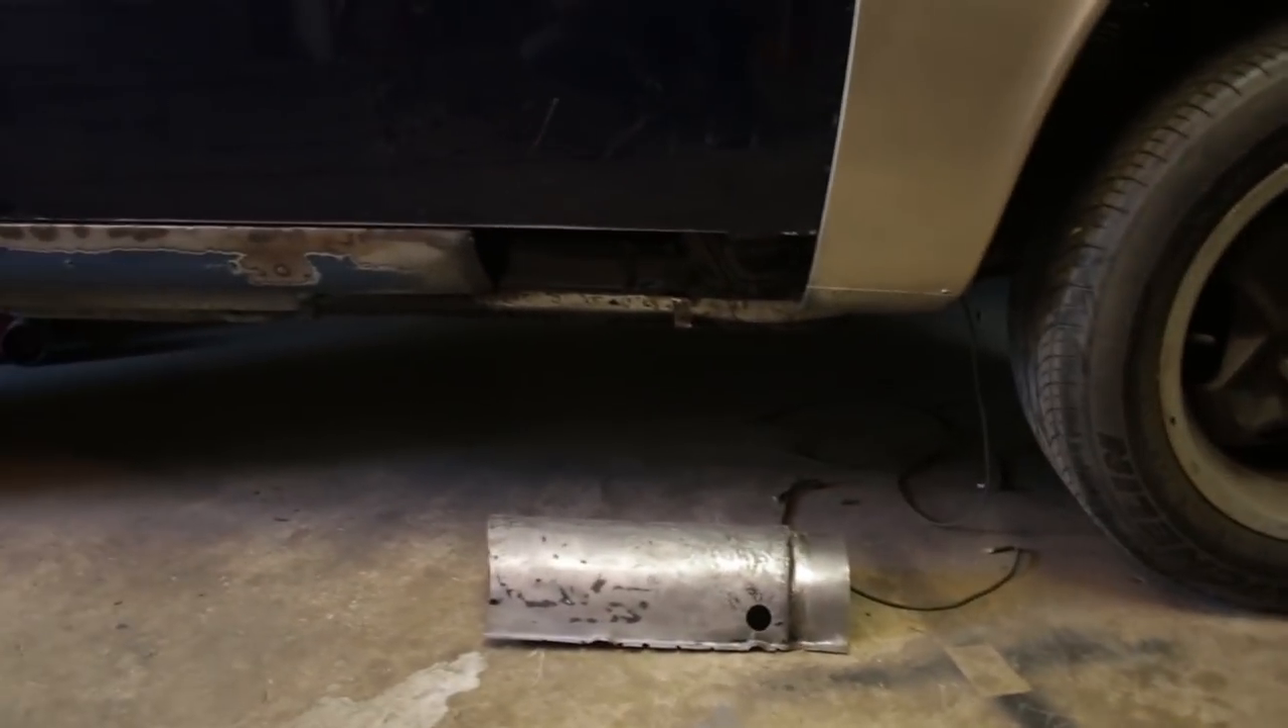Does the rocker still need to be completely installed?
Yes.